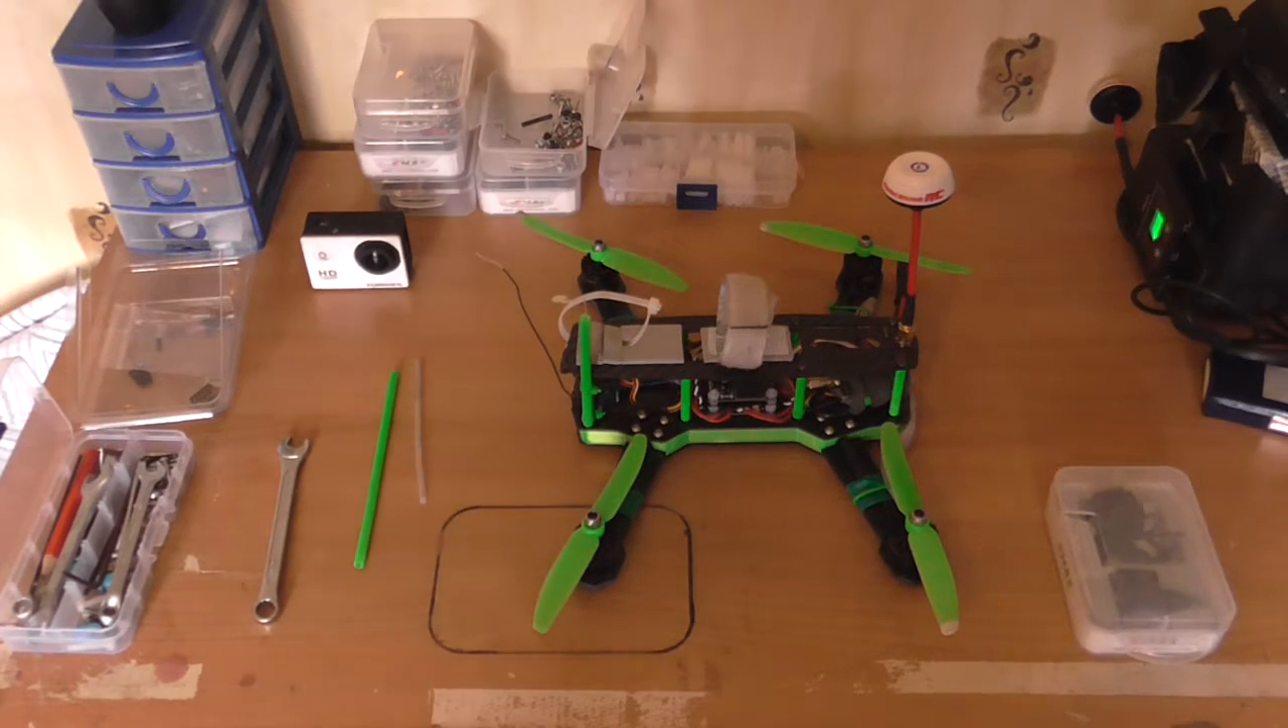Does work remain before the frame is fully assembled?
No.